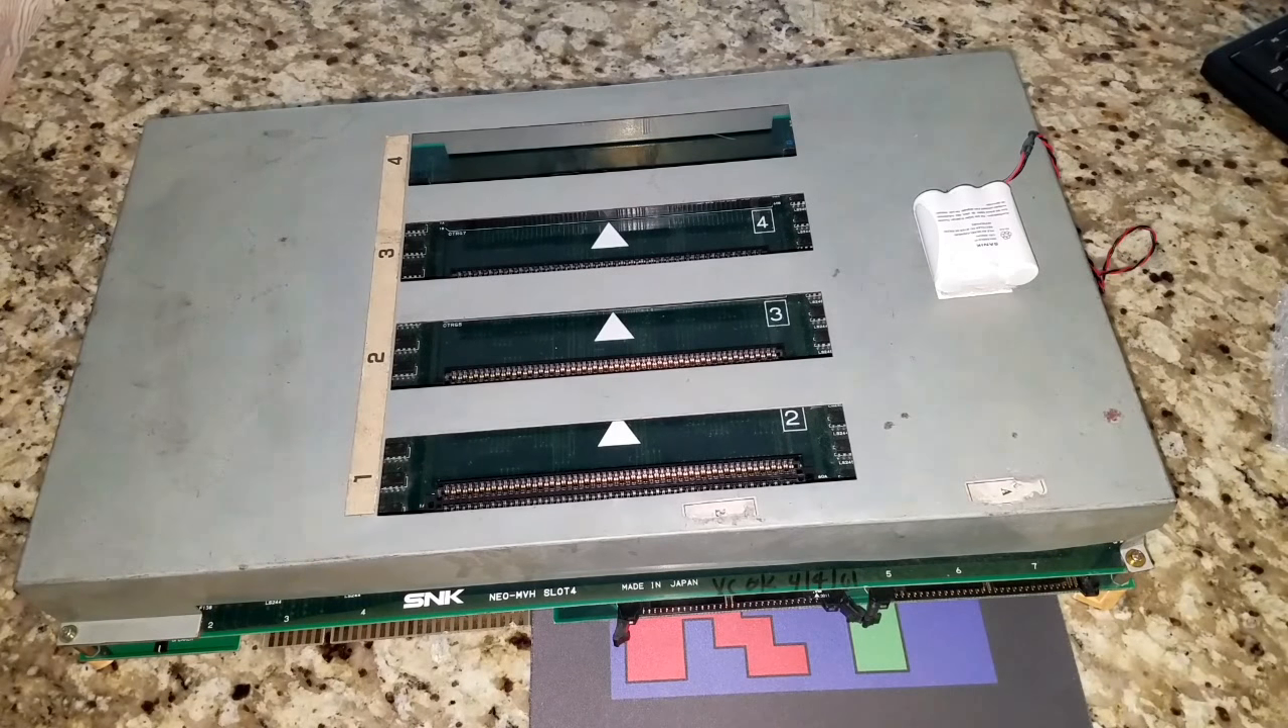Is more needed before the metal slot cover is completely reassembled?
No.